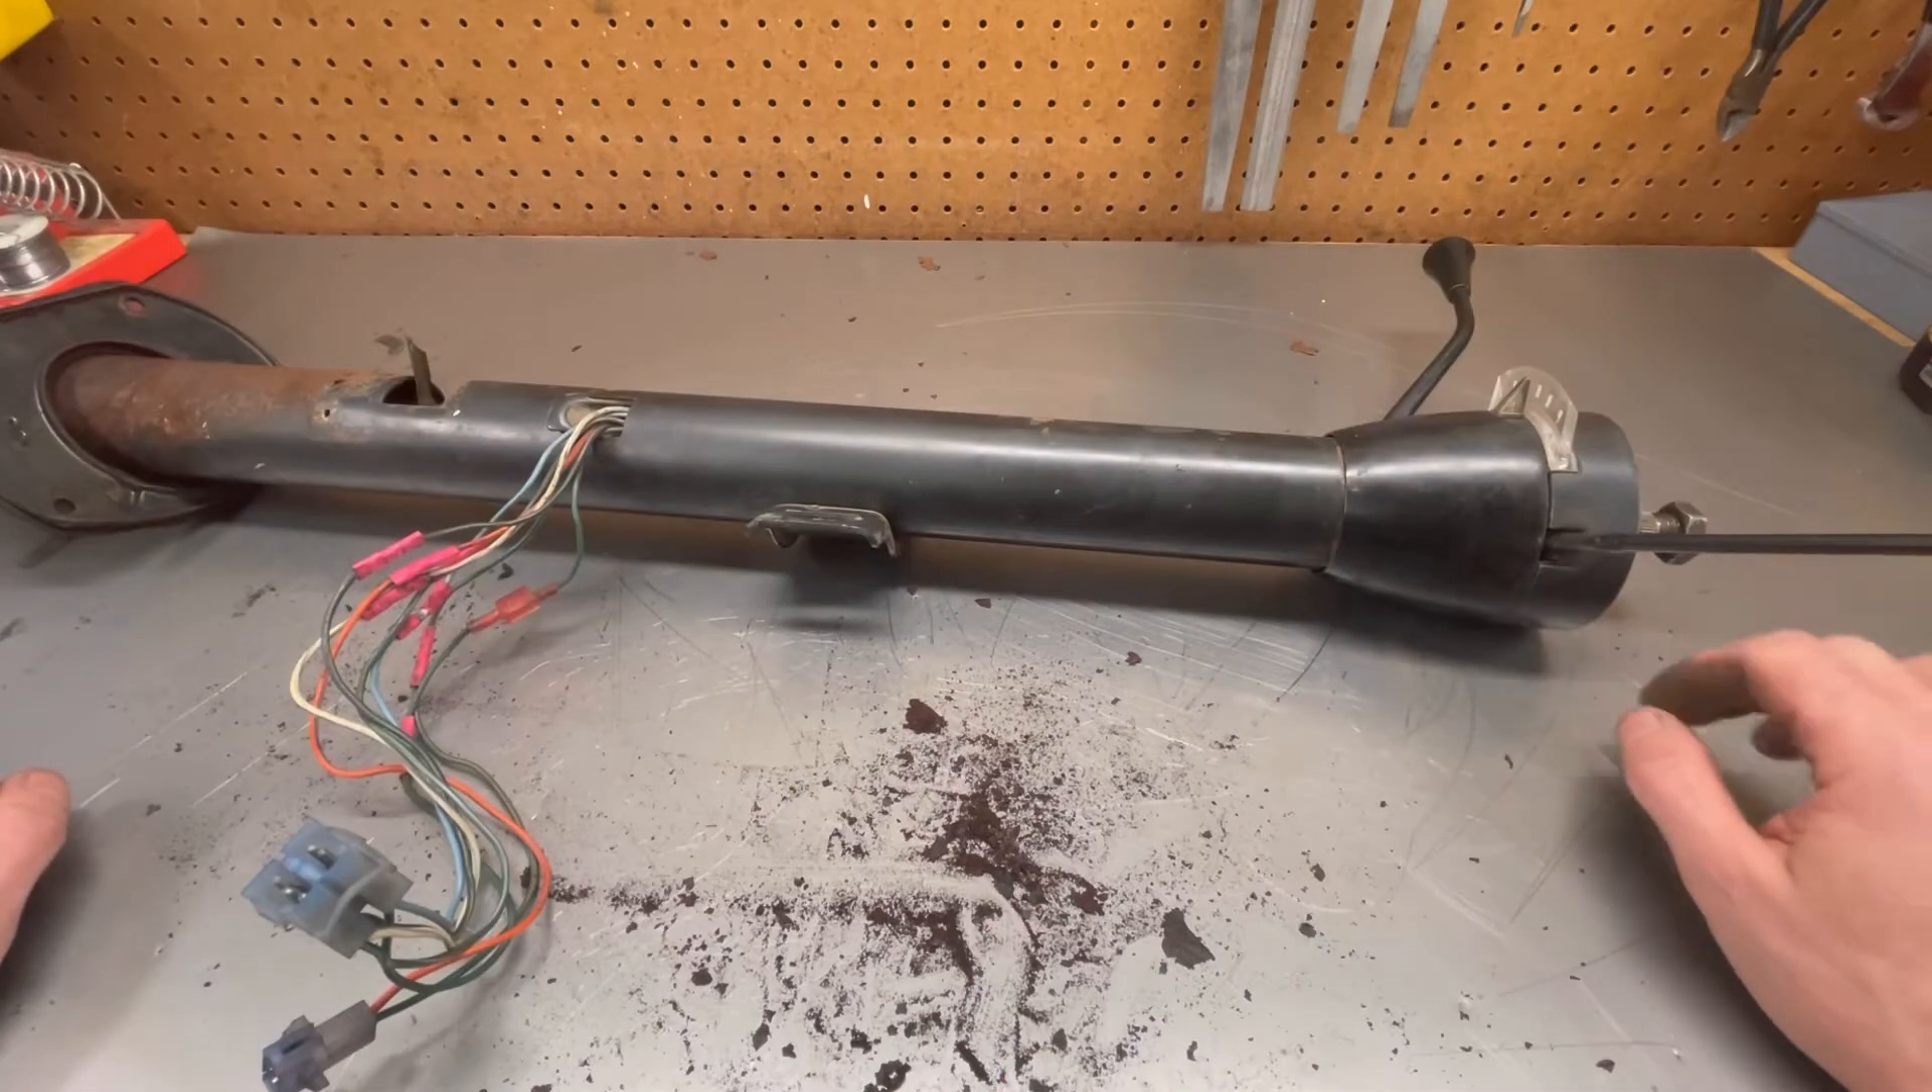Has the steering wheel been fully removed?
Yes.